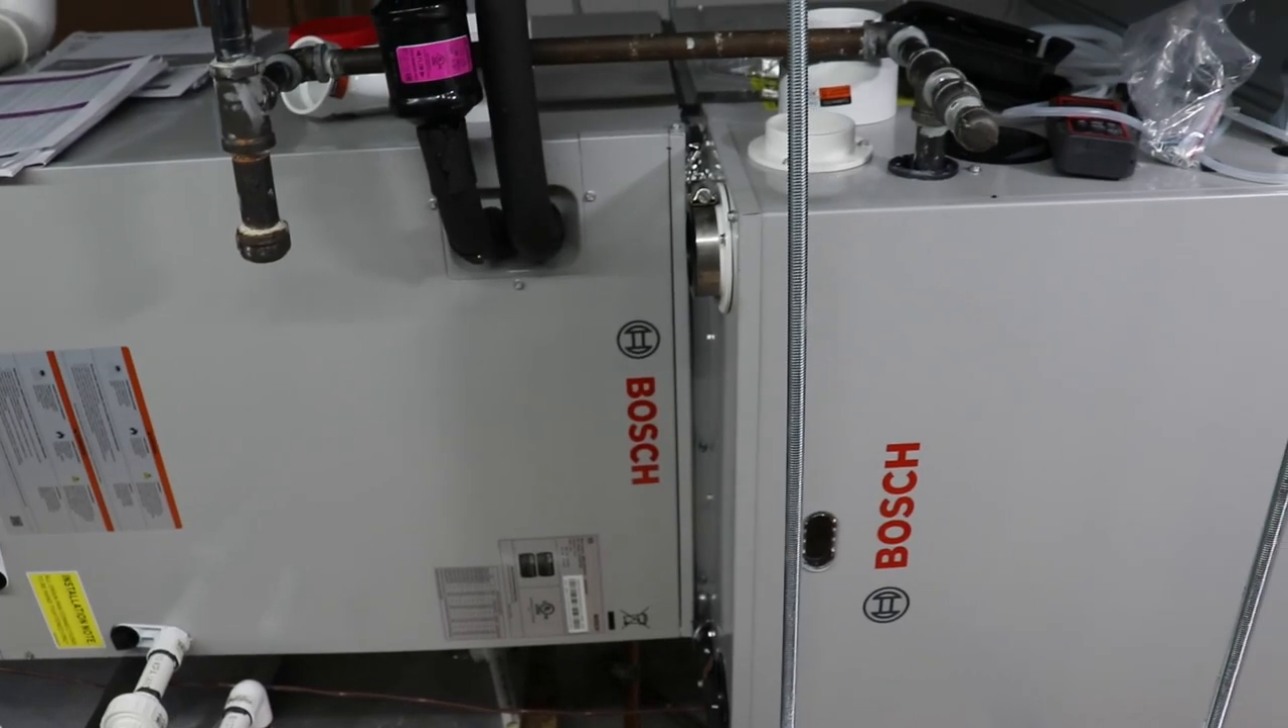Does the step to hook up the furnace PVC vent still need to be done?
Yes.